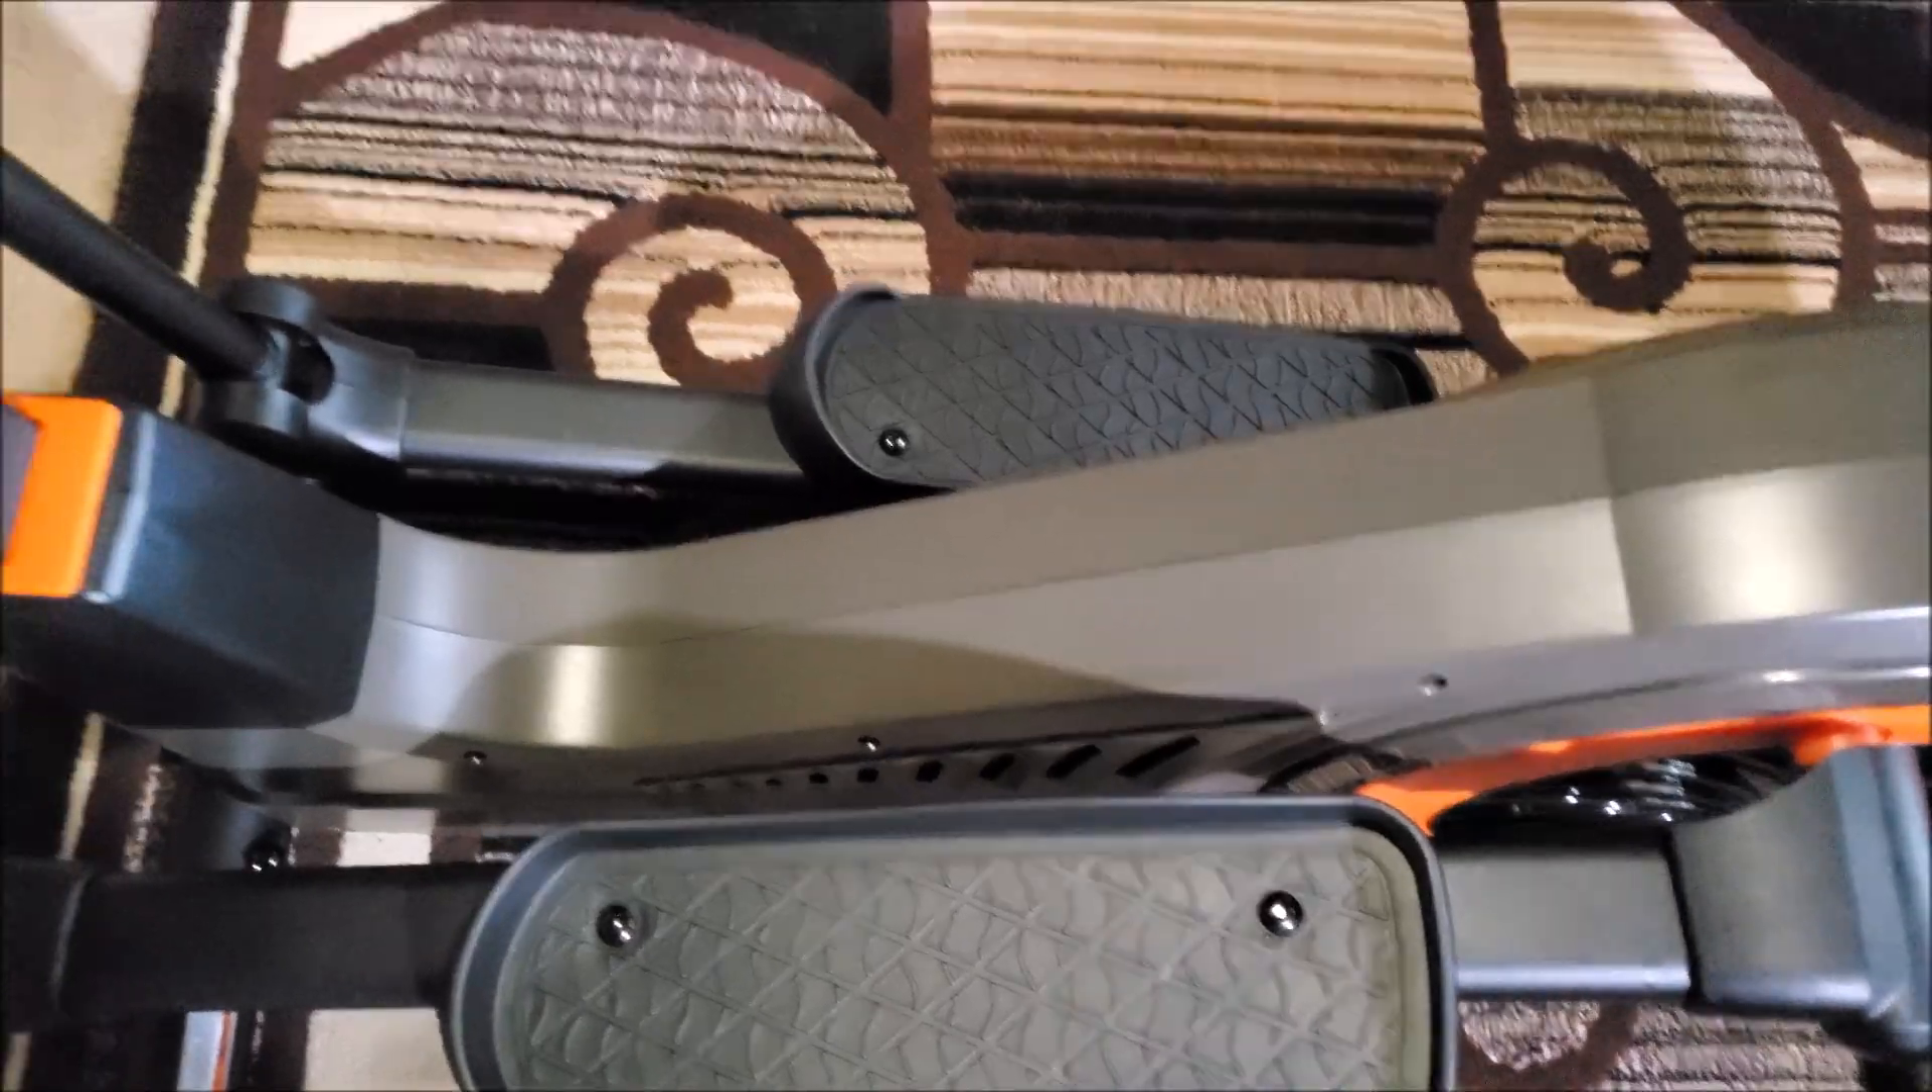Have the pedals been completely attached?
Yes.